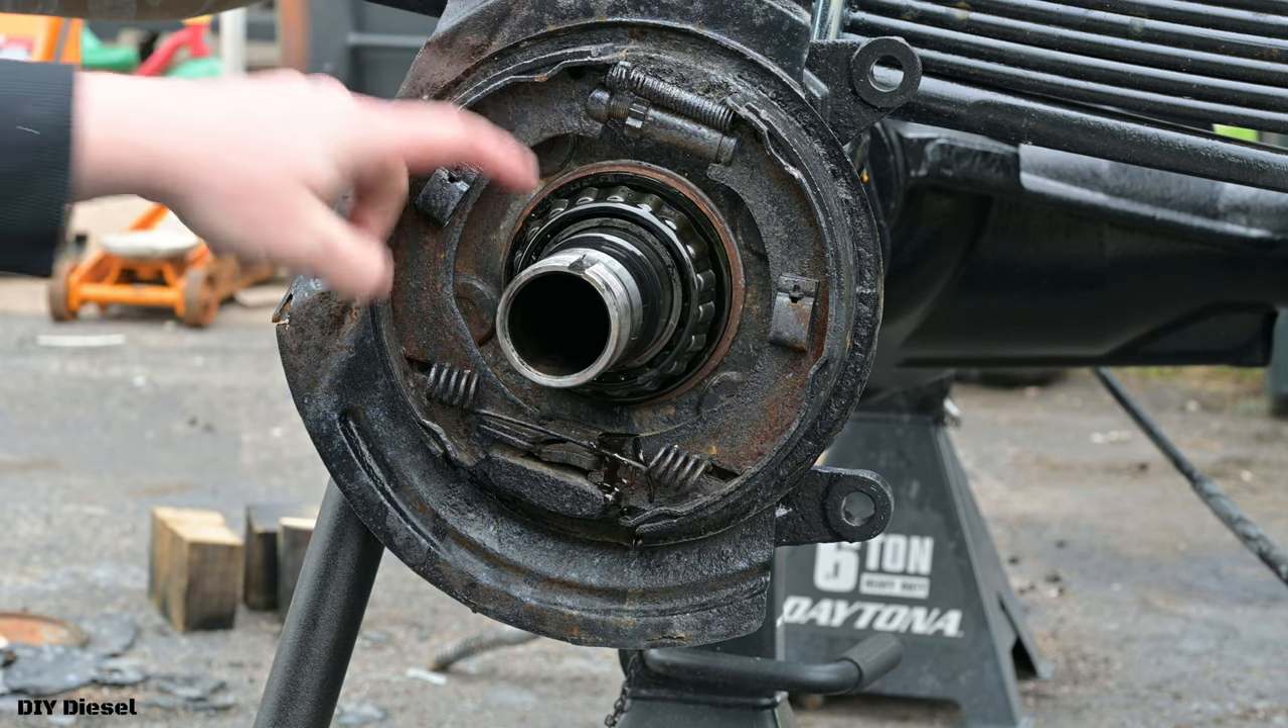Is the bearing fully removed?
No.